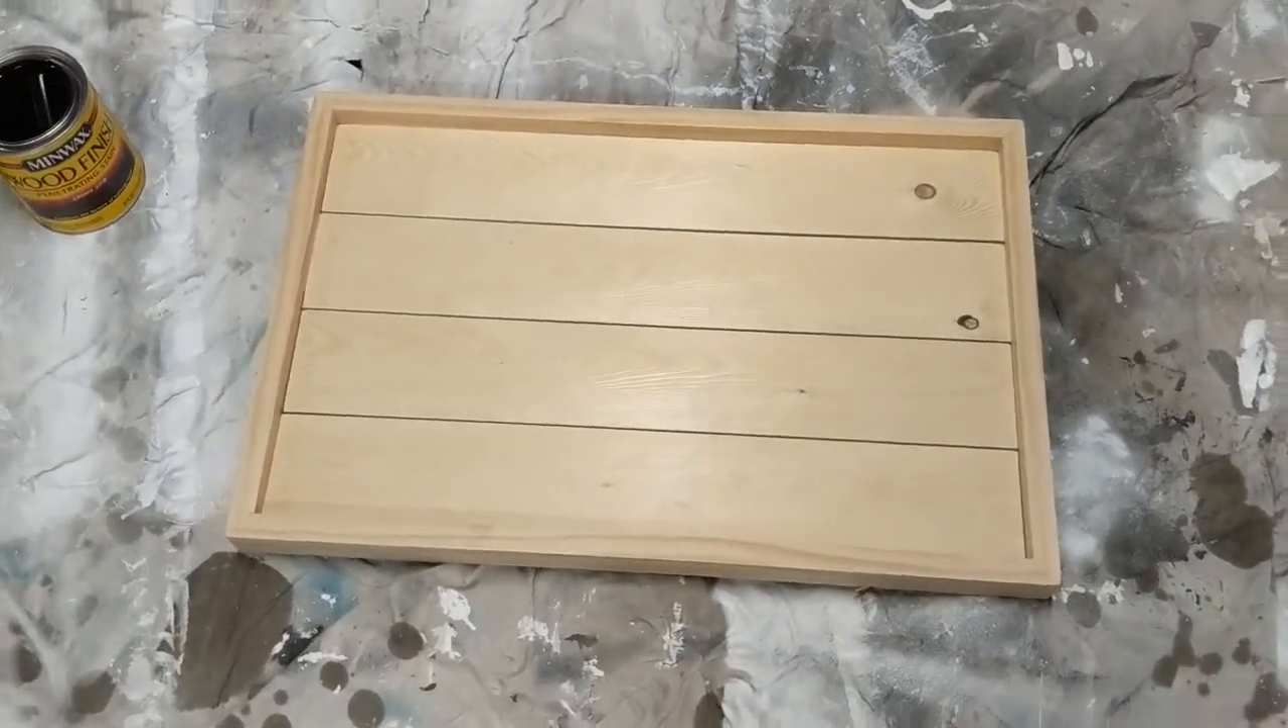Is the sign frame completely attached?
Yes.